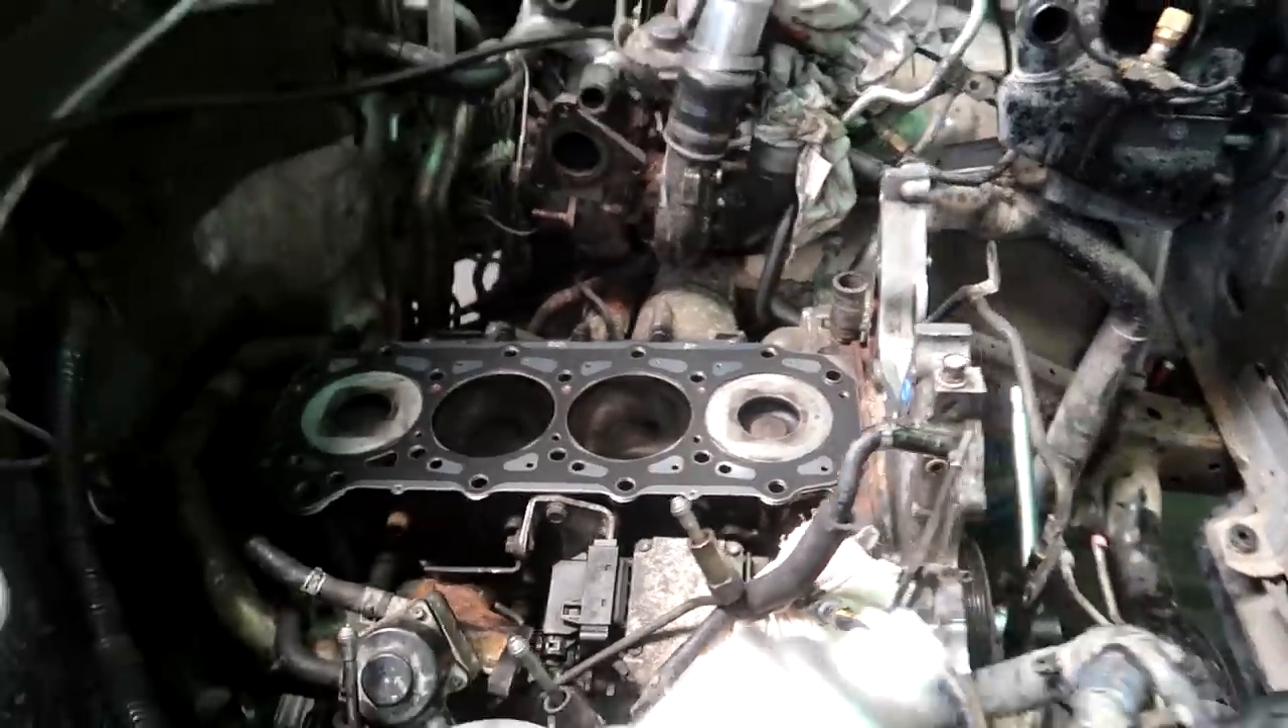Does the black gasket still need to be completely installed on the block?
No.